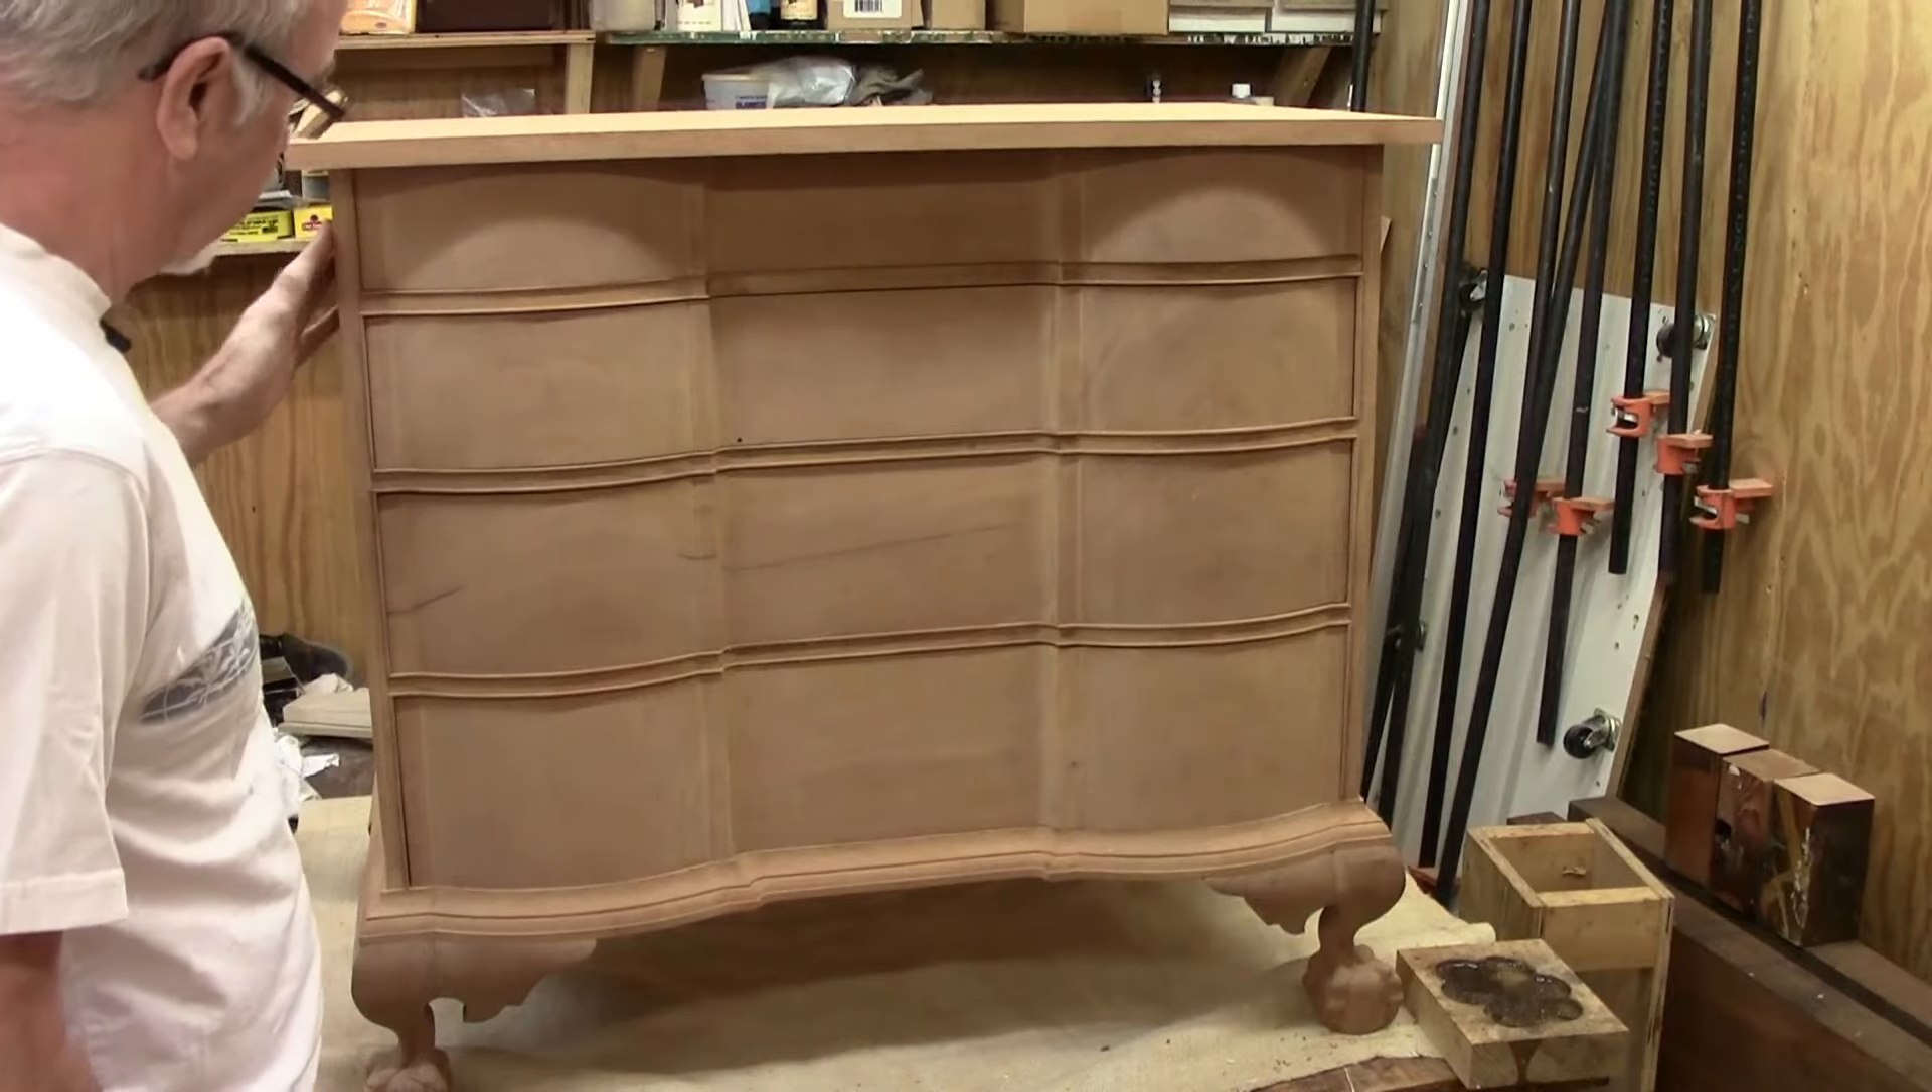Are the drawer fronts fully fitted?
Yes.